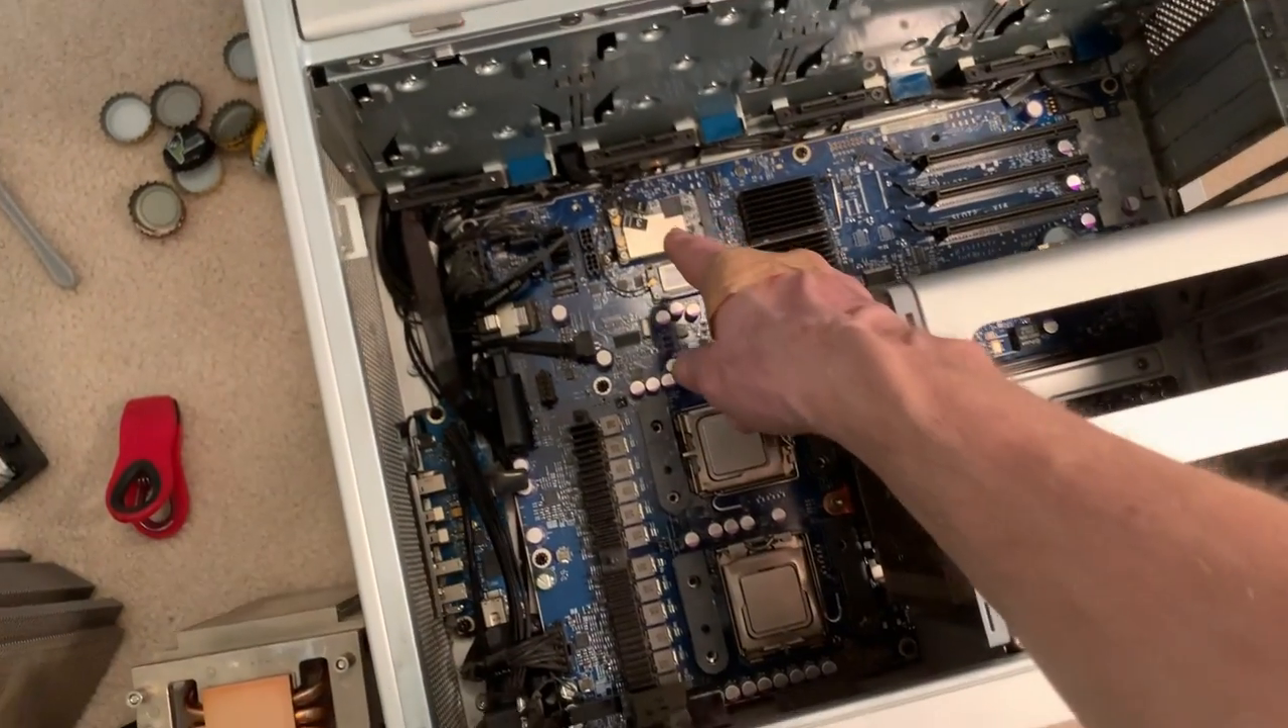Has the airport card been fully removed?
No.